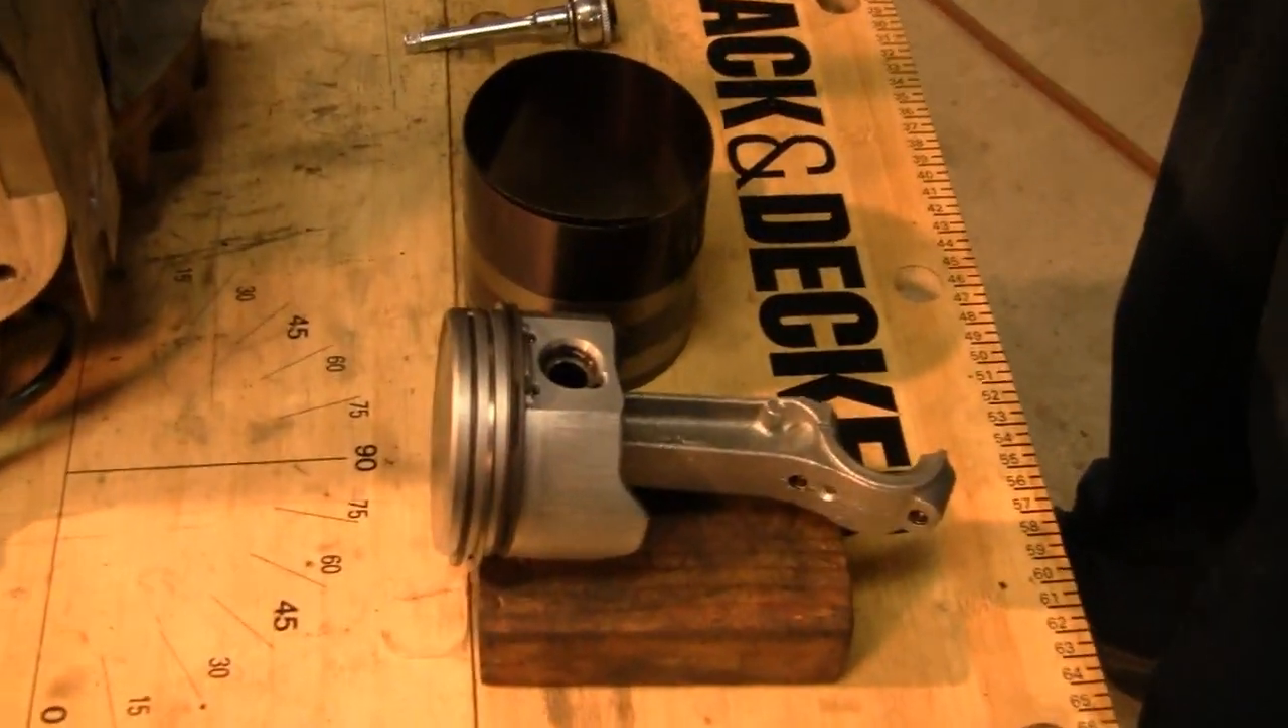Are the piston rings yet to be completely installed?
No.